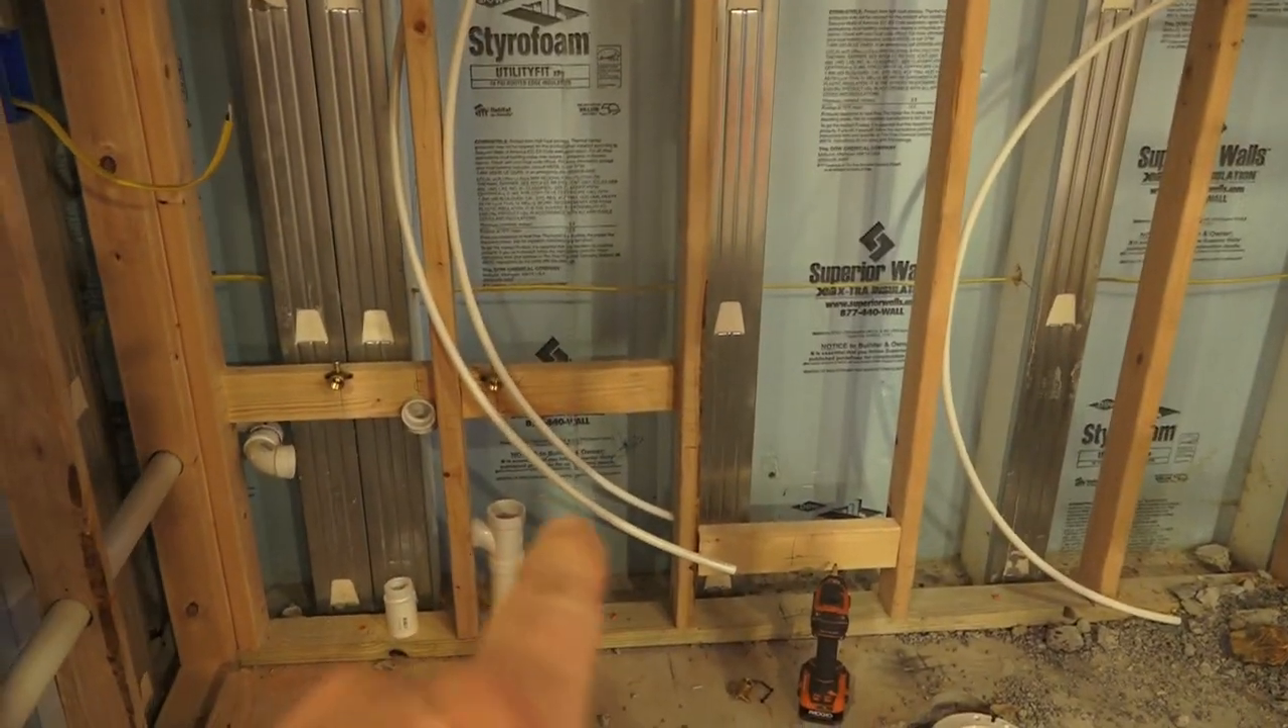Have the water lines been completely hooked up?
No.